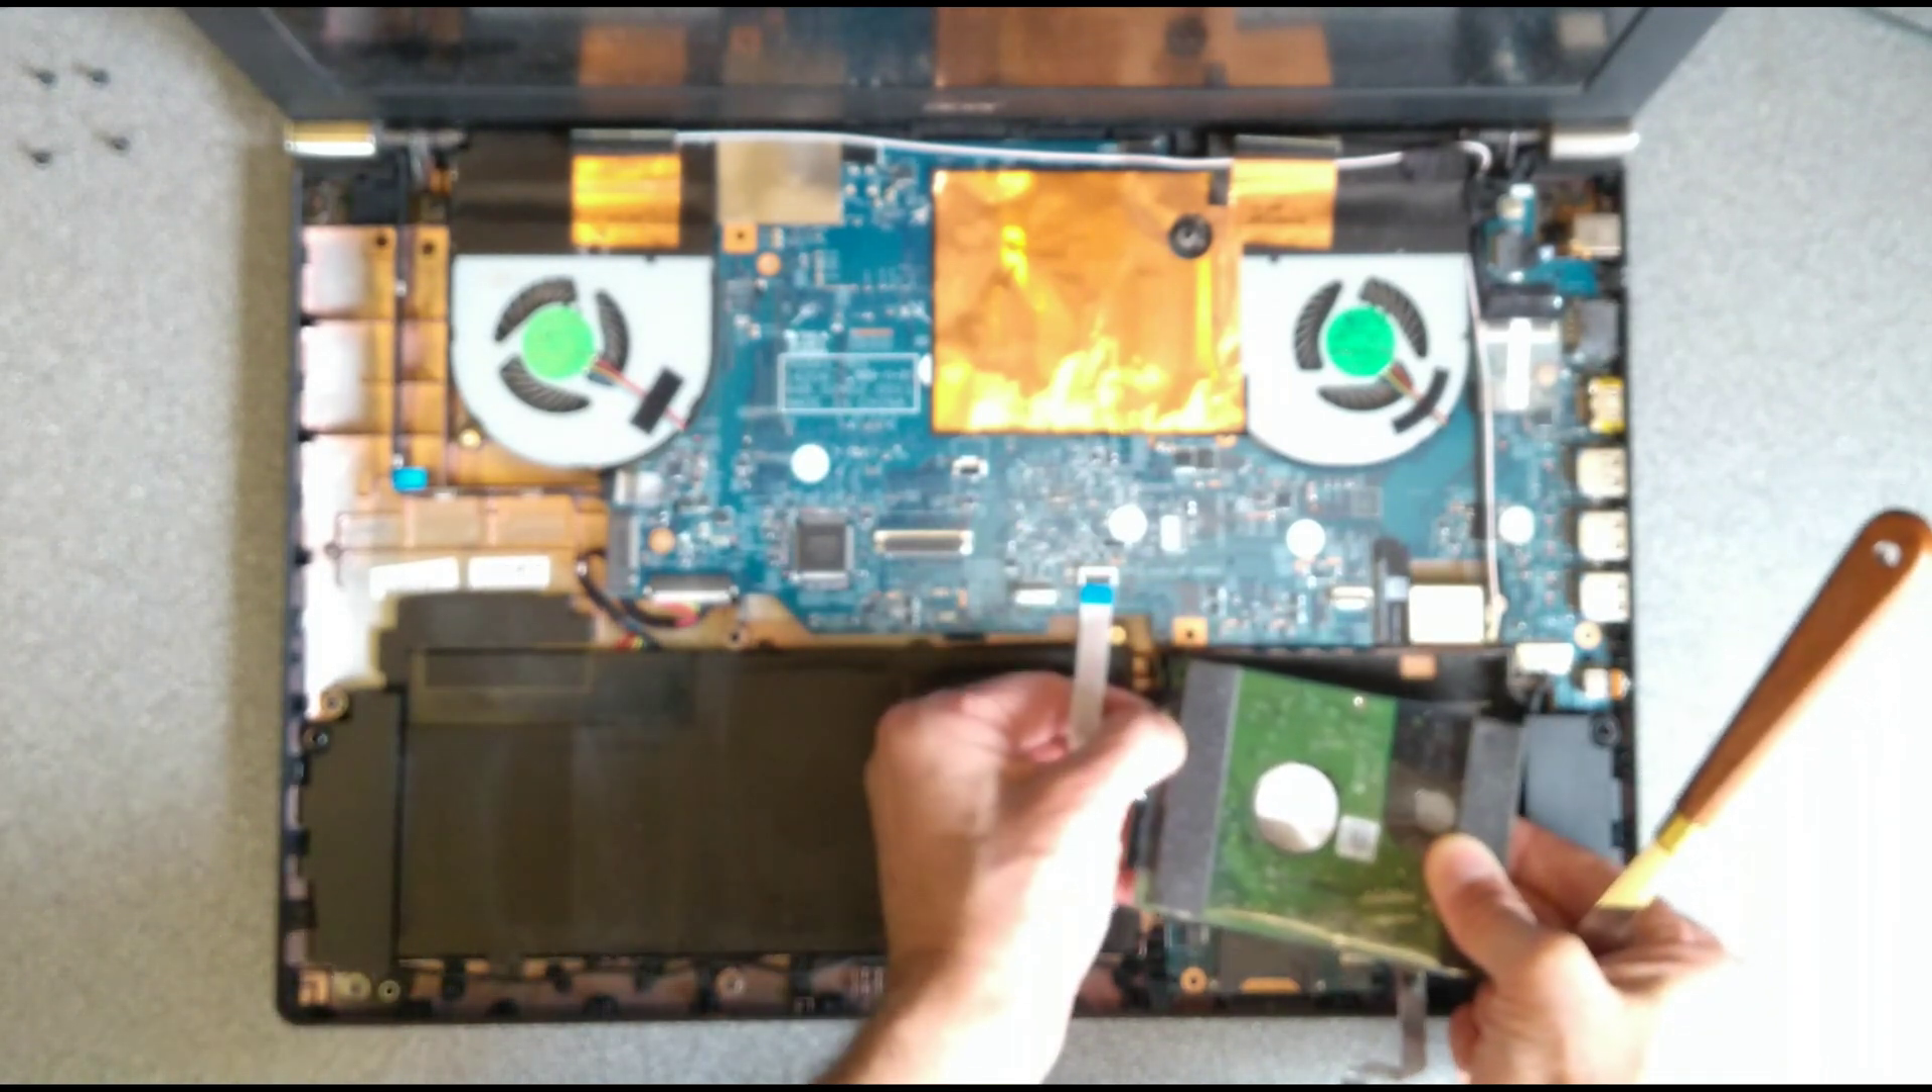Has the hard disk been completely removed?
No.